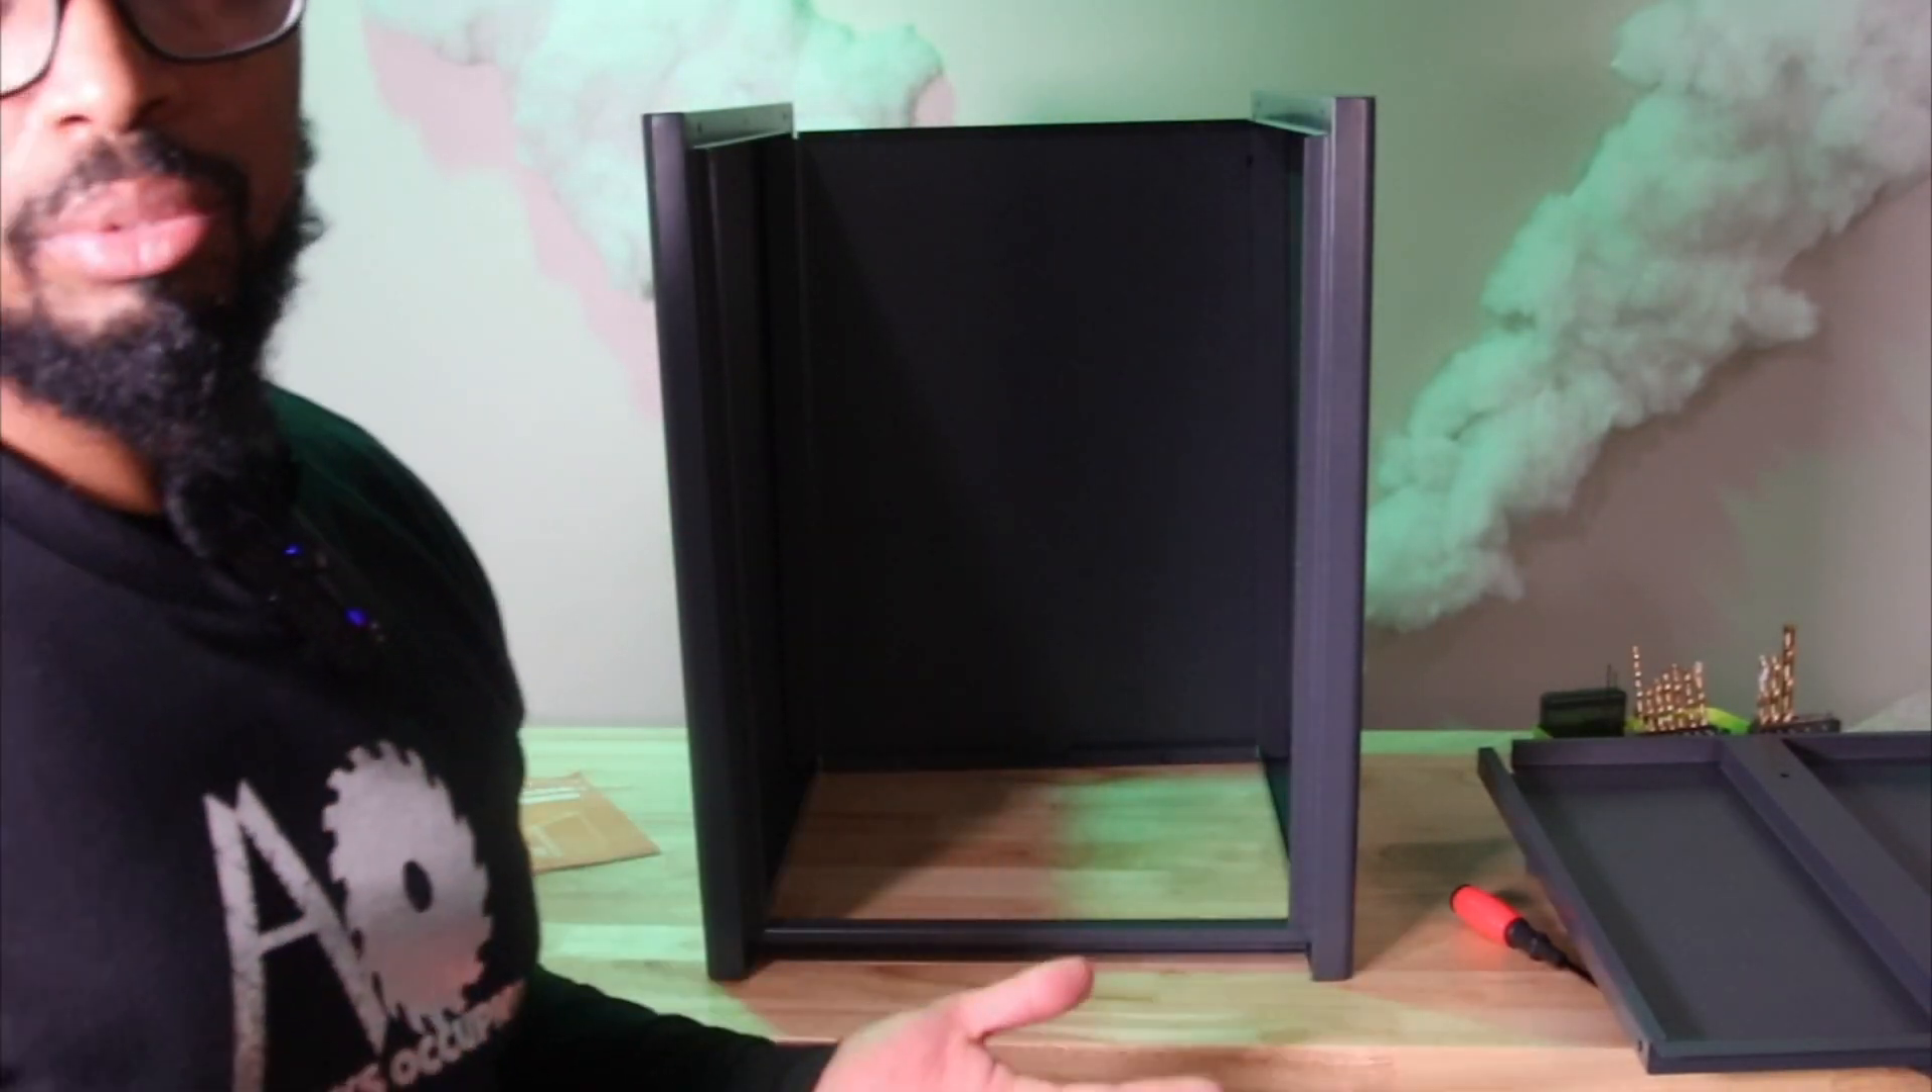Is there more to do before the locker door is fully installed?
Yes.